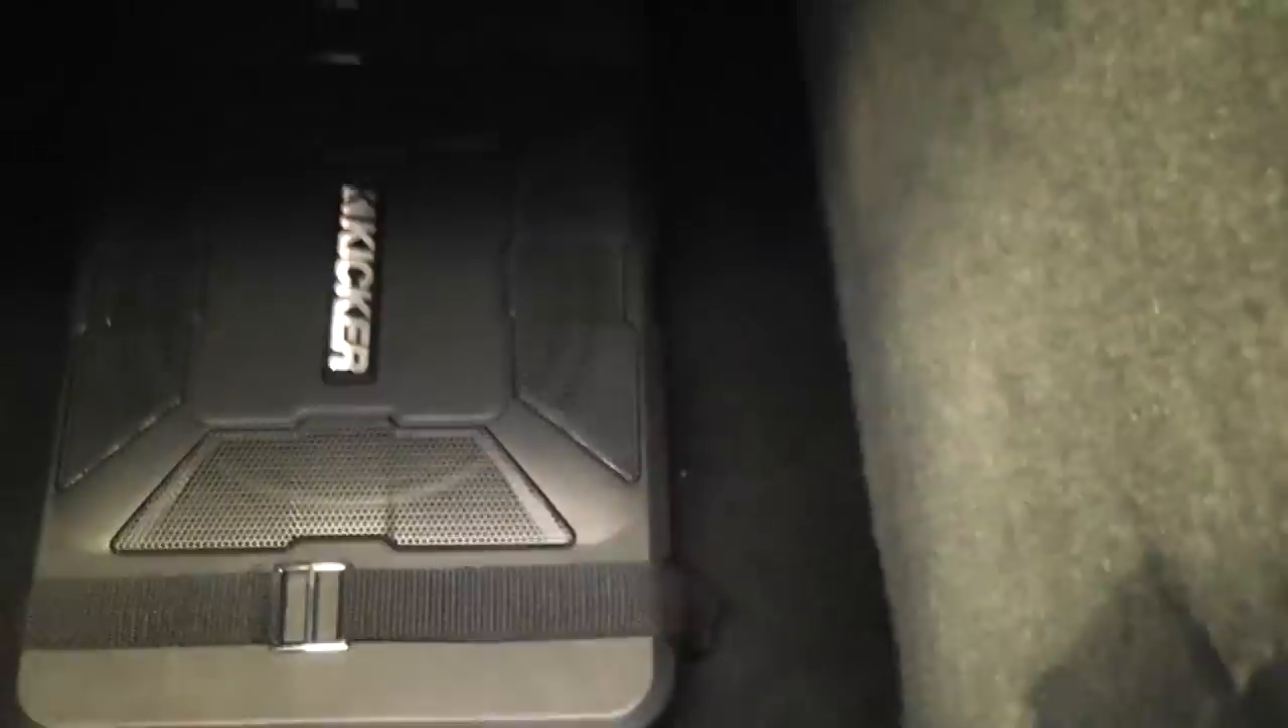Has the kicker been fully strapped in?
Yes.